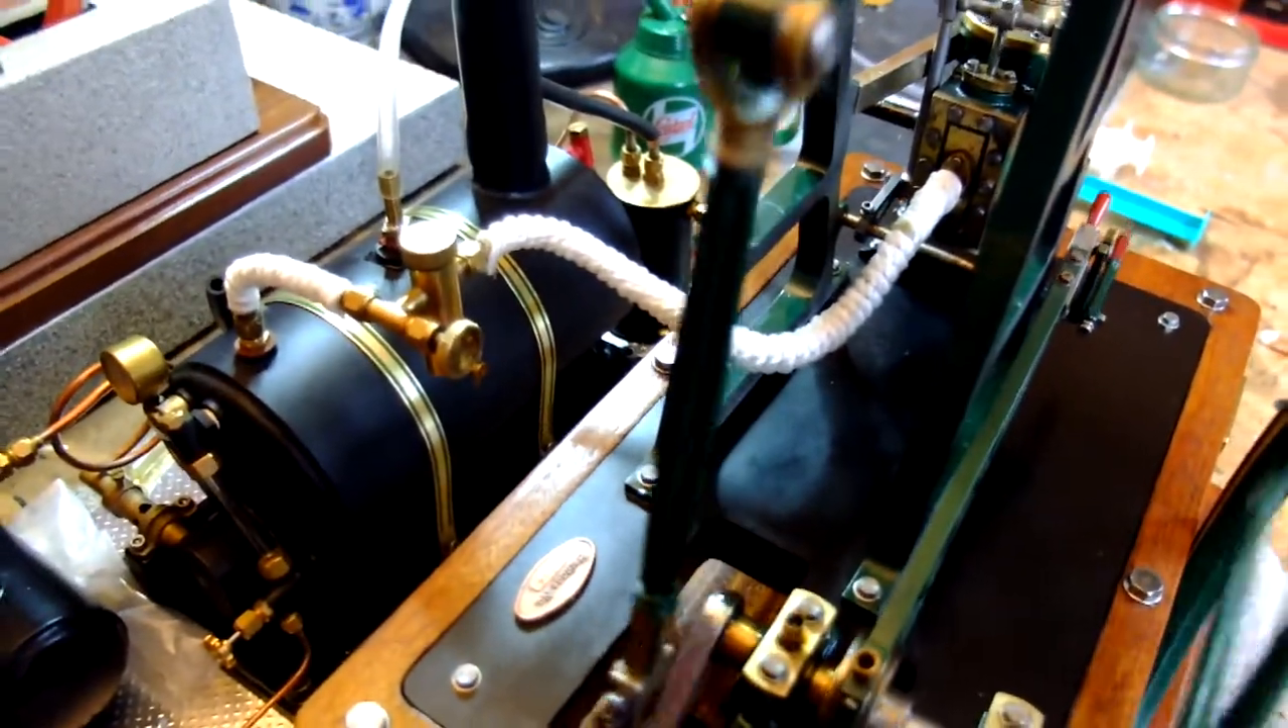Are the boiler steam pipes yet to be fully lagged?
No.